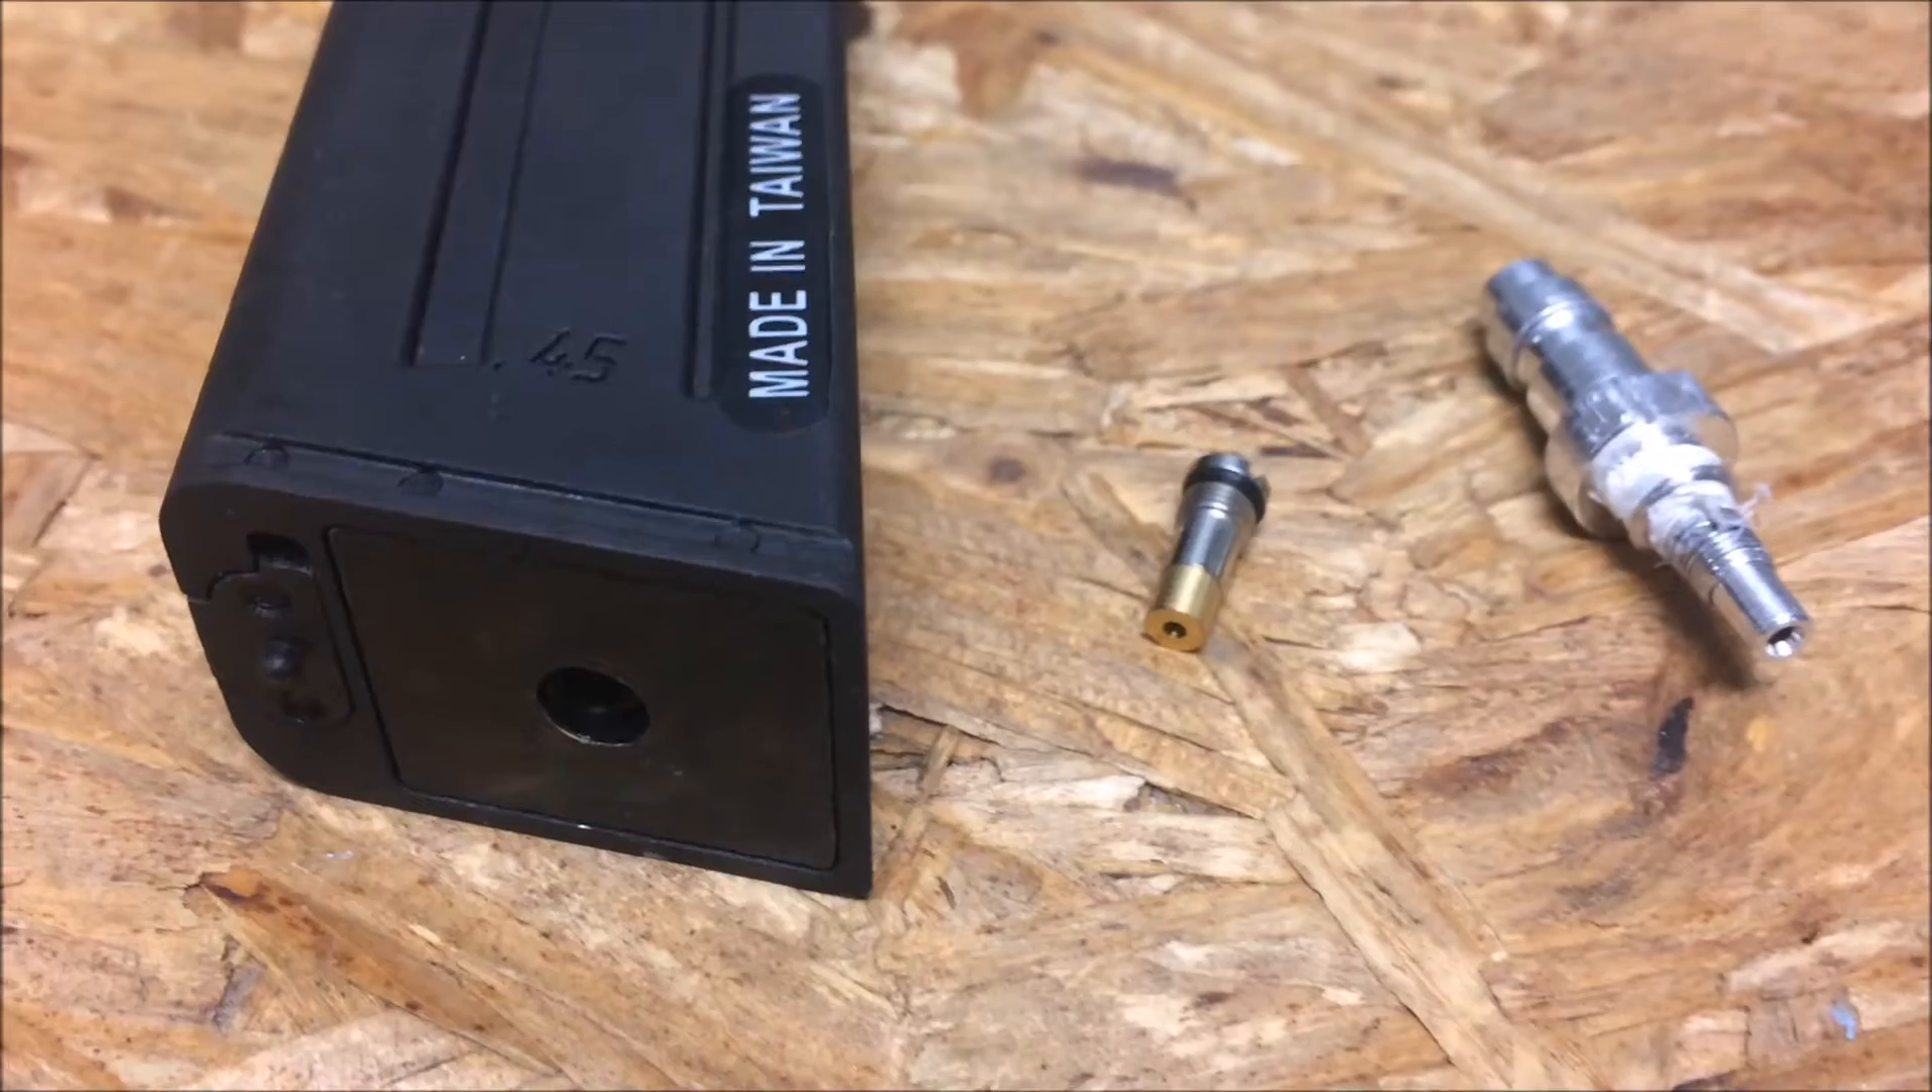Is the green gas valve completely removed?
Yes.